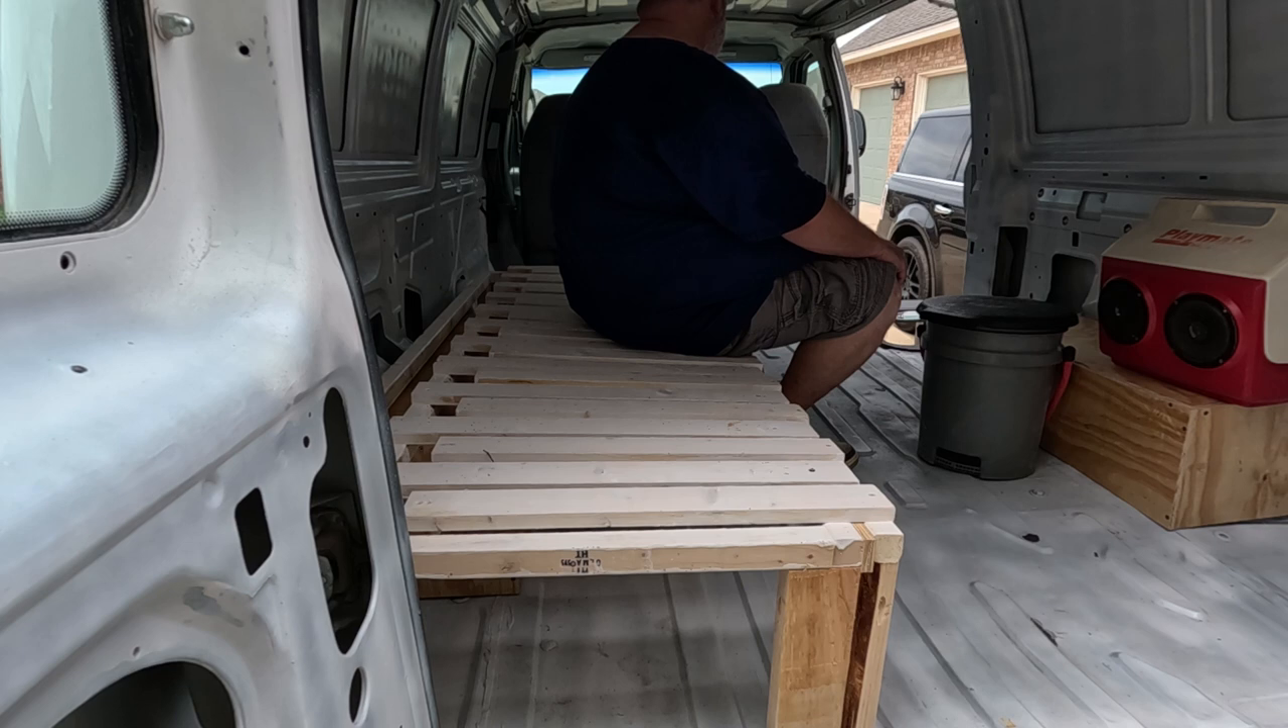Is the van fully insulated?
No.